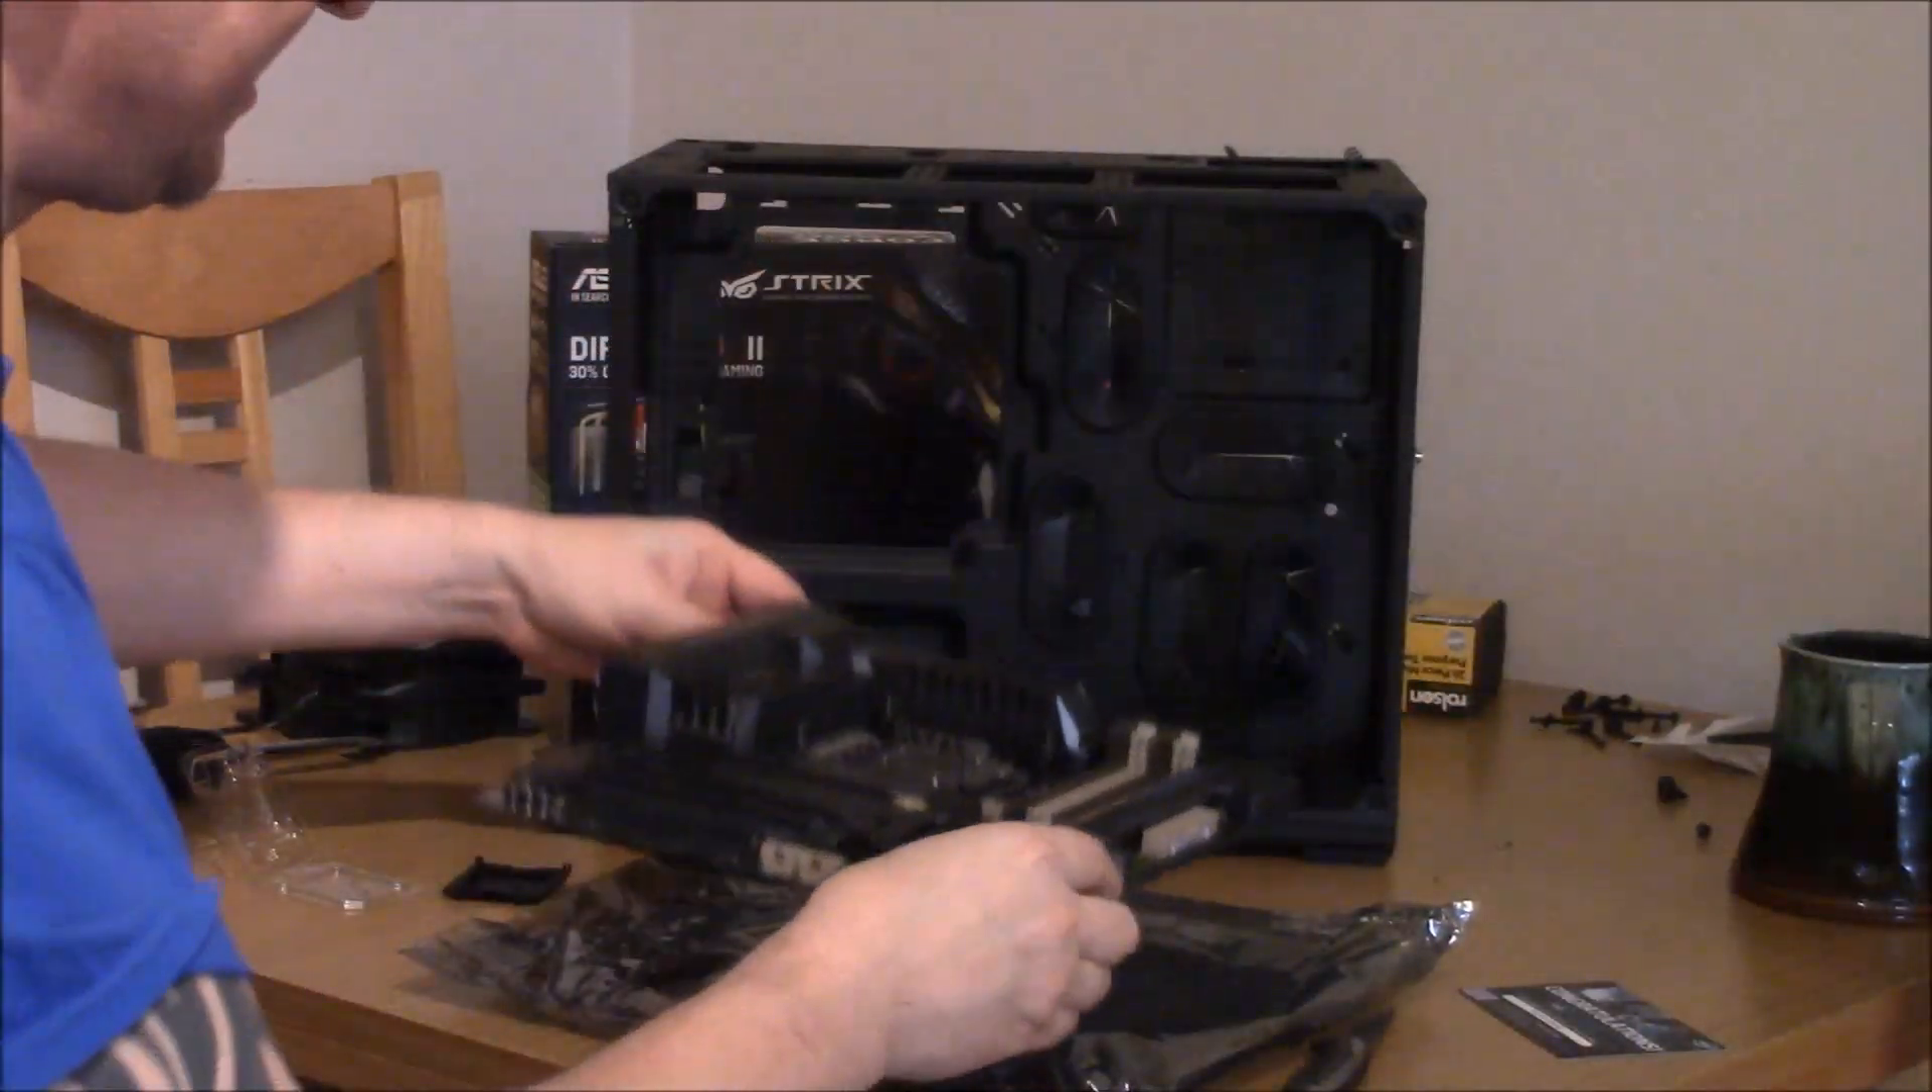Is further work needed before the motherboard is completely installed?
Yes.